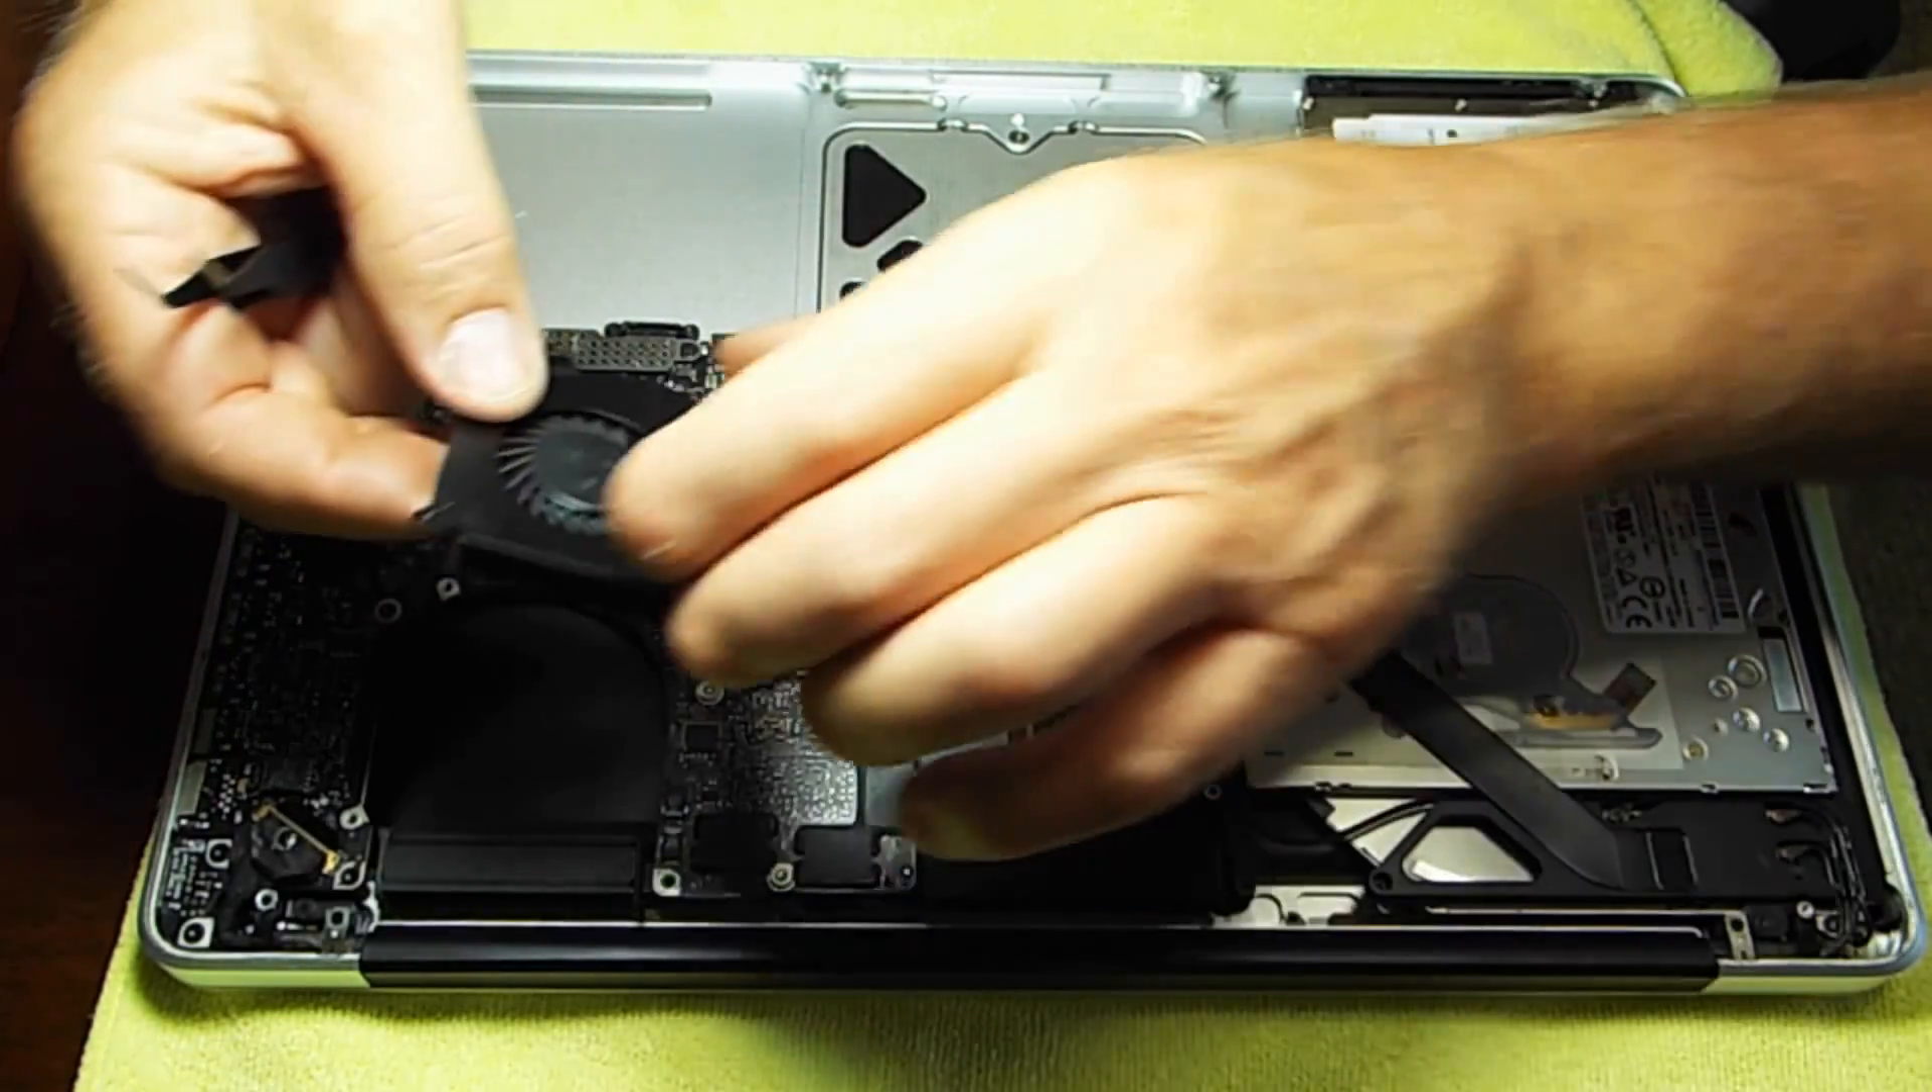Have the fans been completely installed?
No.